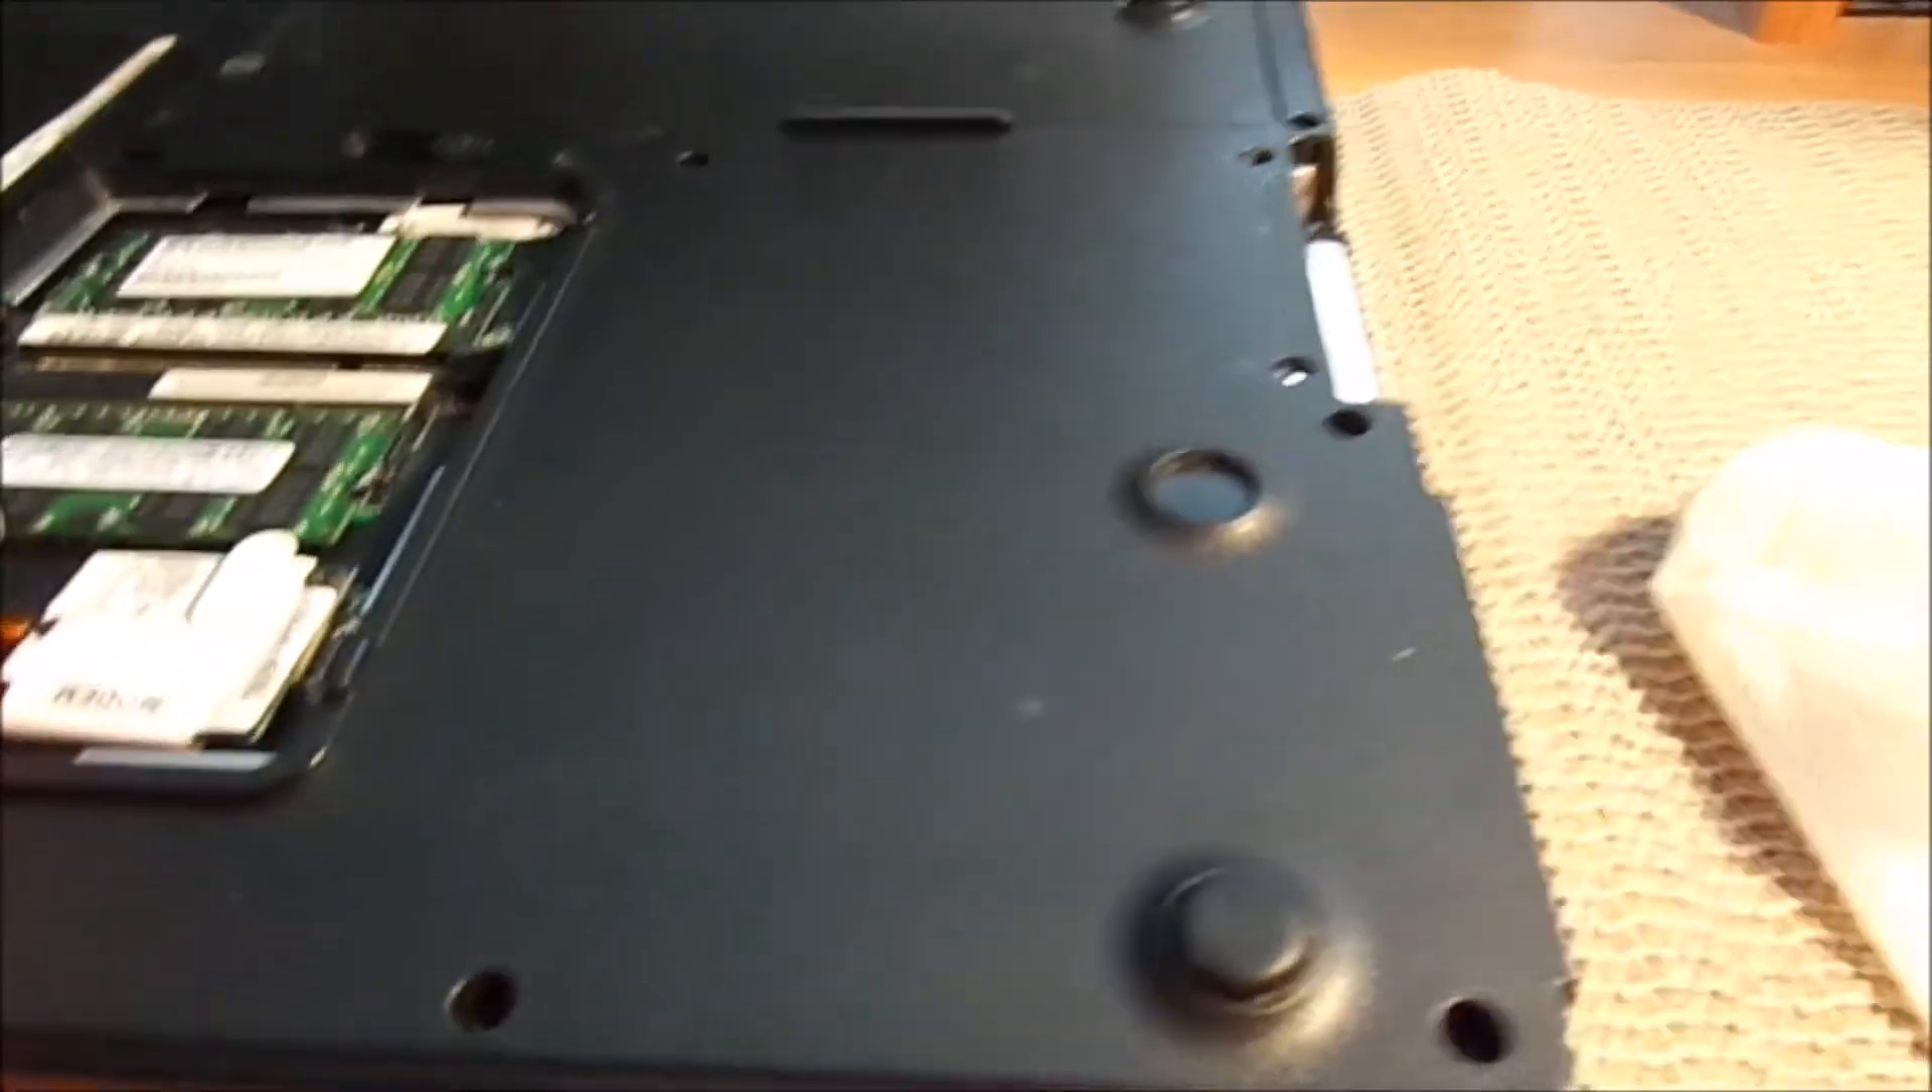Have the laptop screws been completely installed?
No.